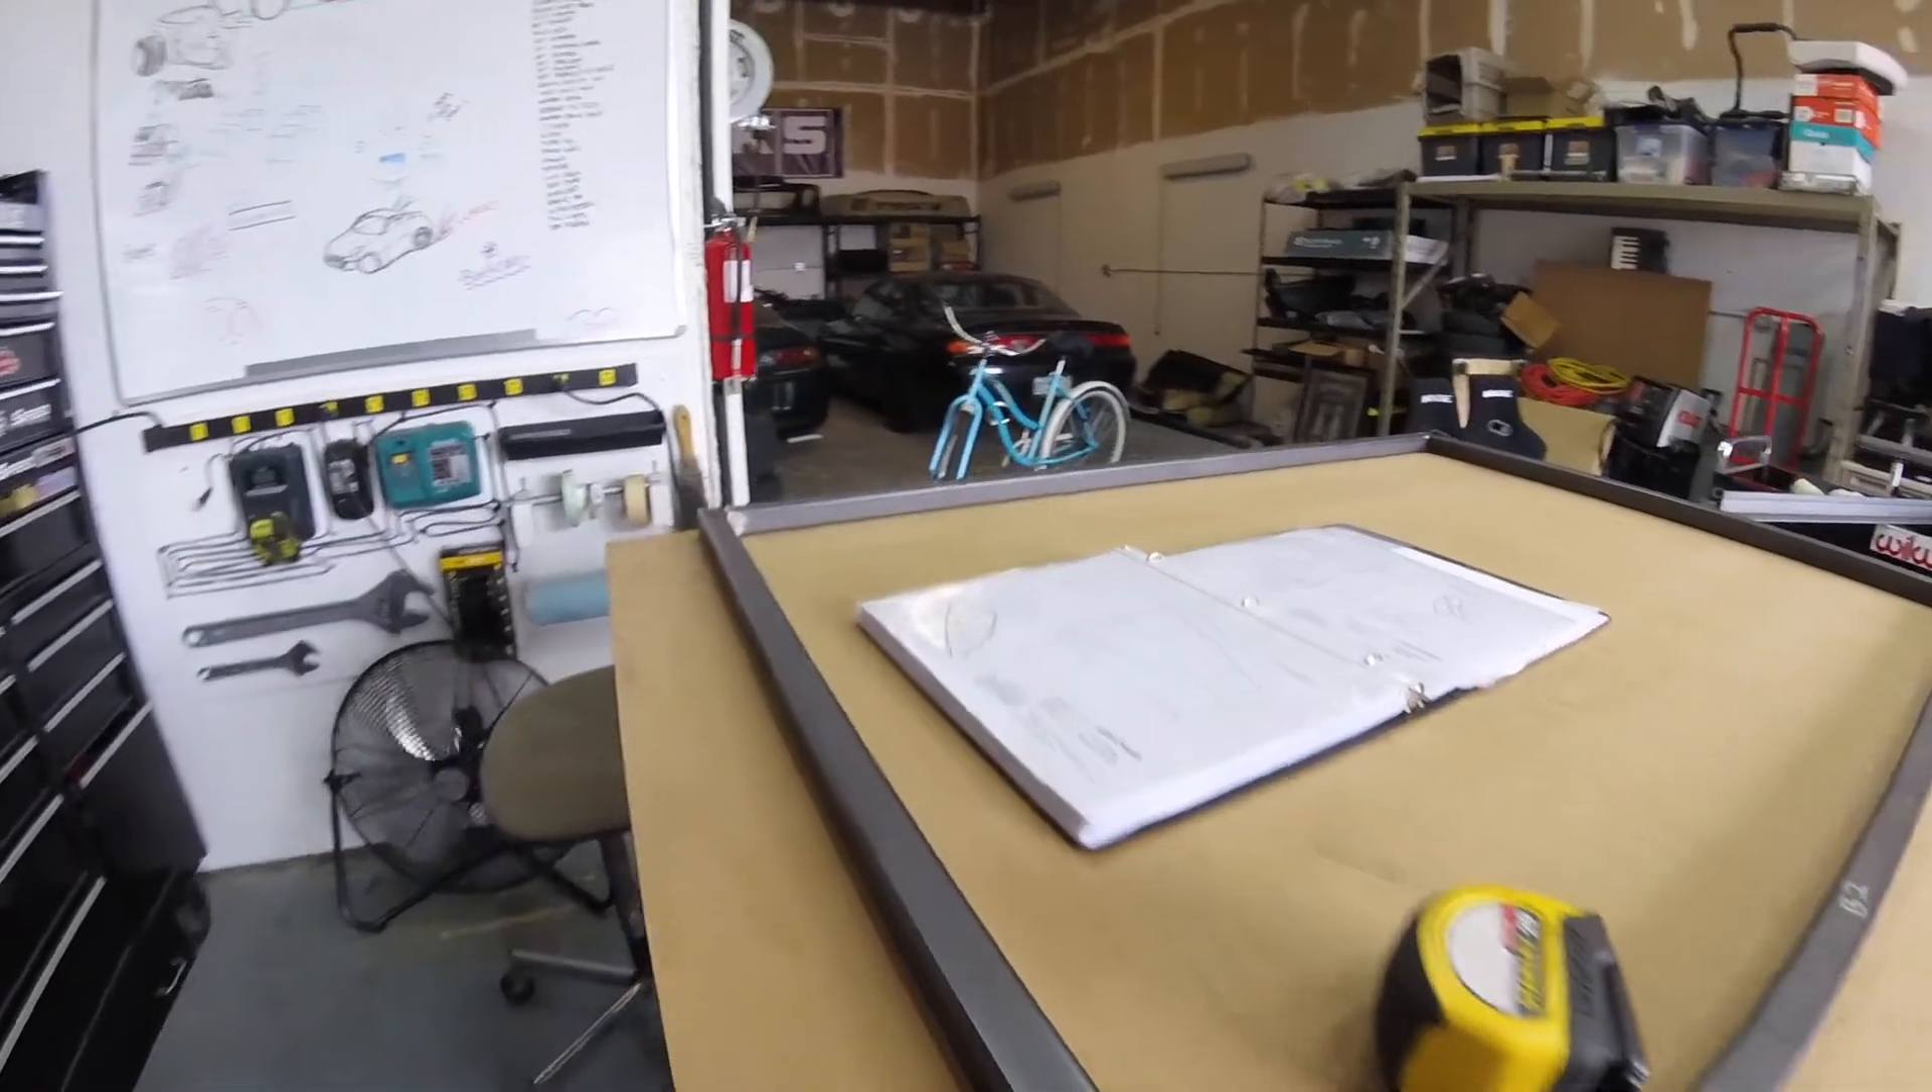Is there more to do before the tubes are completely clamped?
Yes.